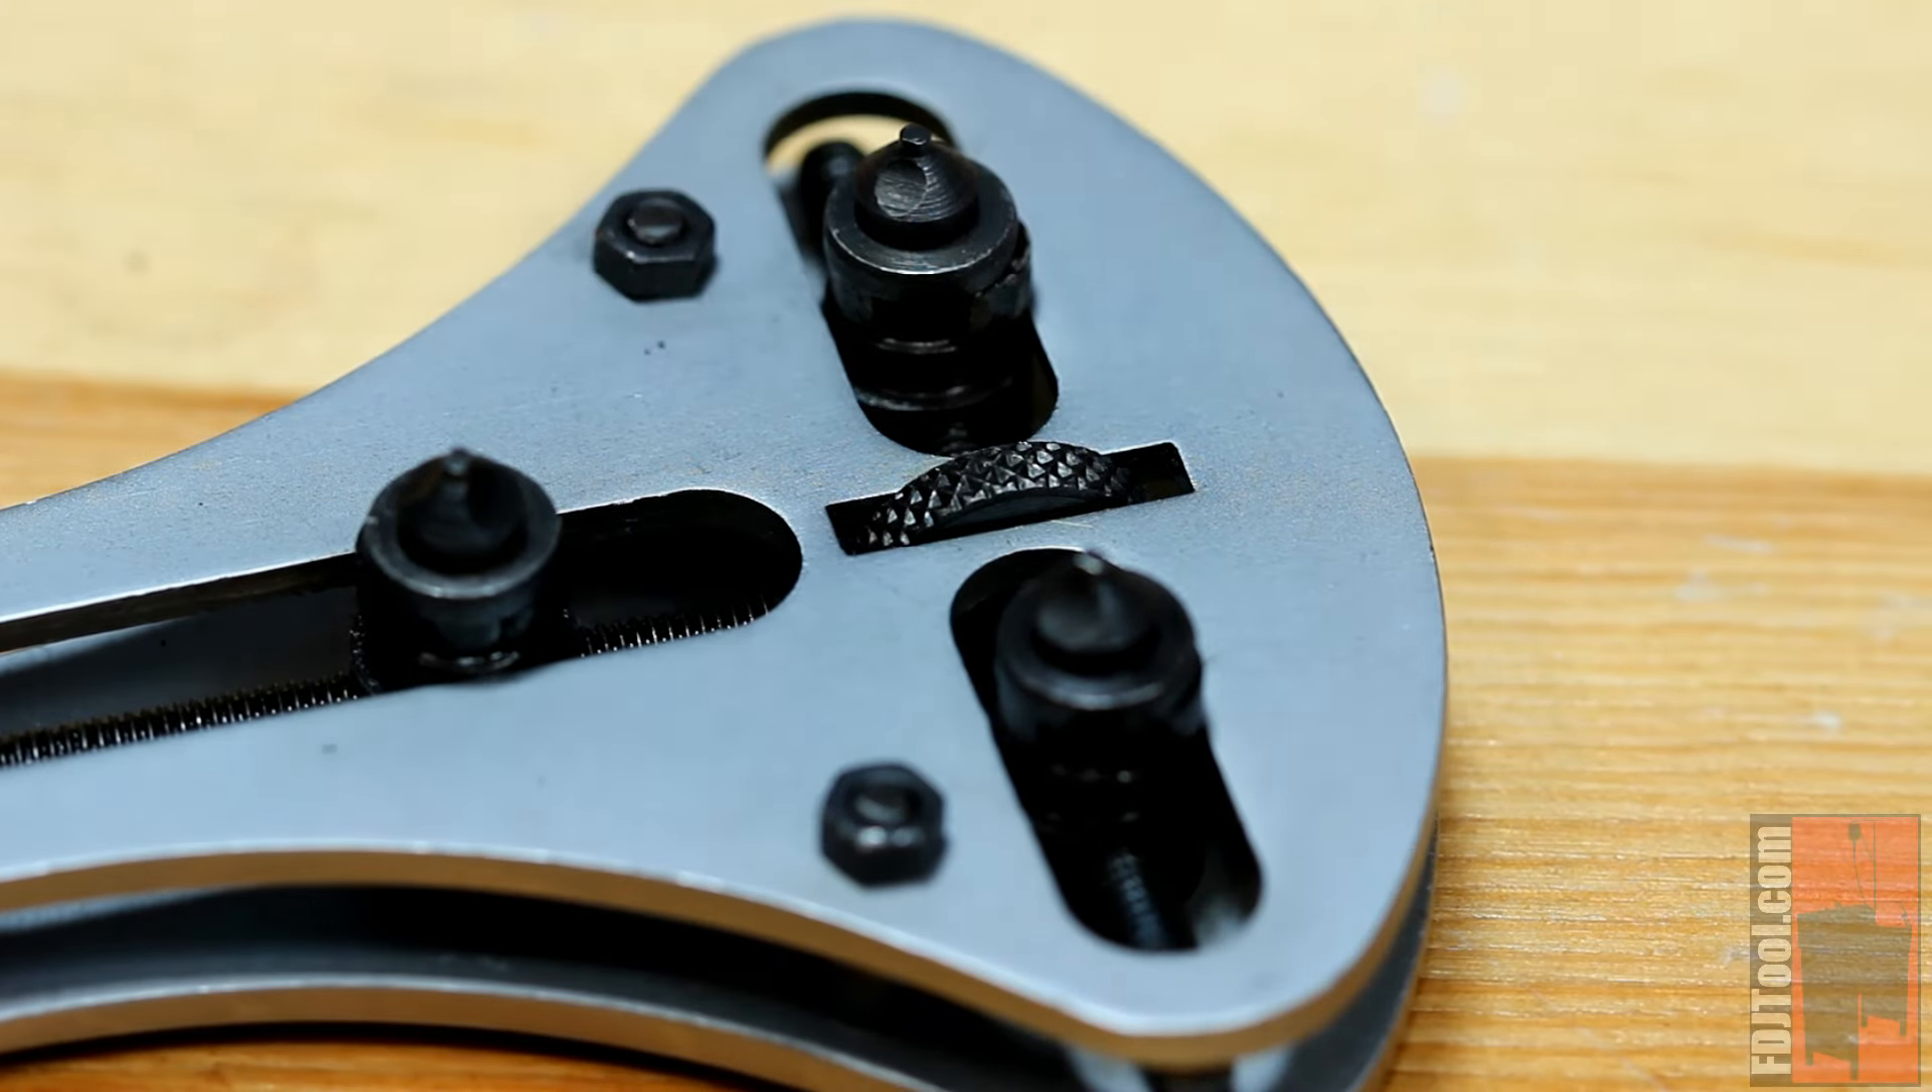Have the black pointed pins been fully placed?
Yes.